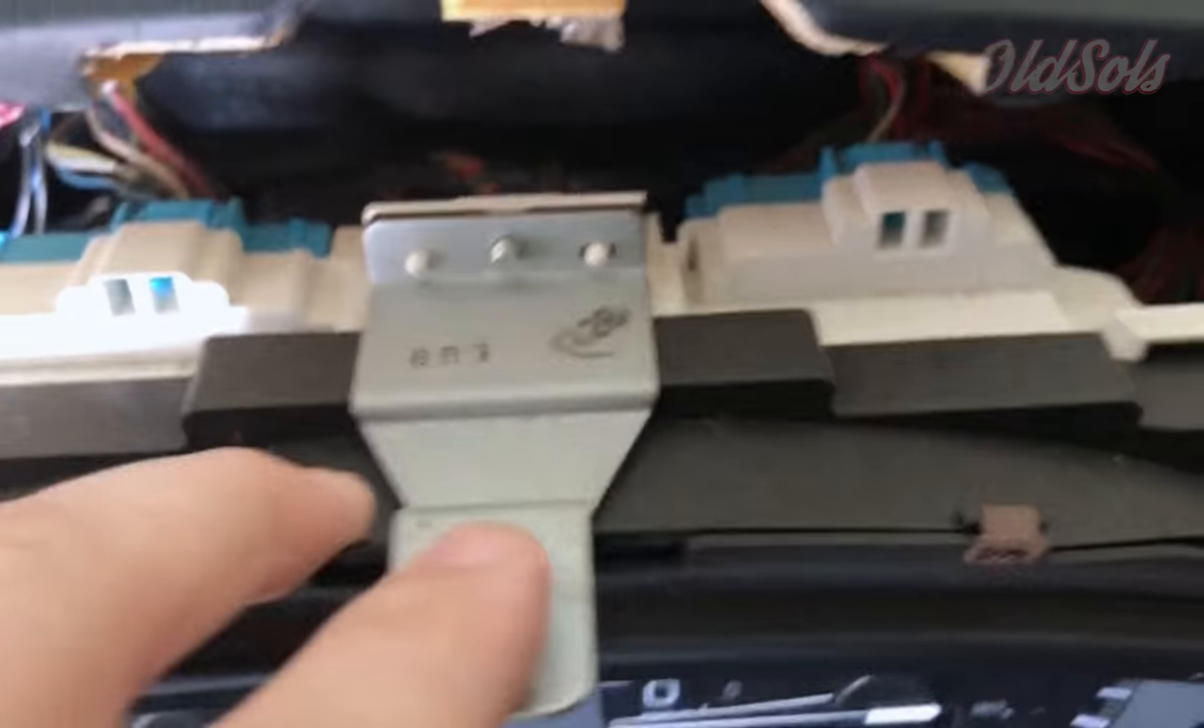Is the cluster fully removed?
No.